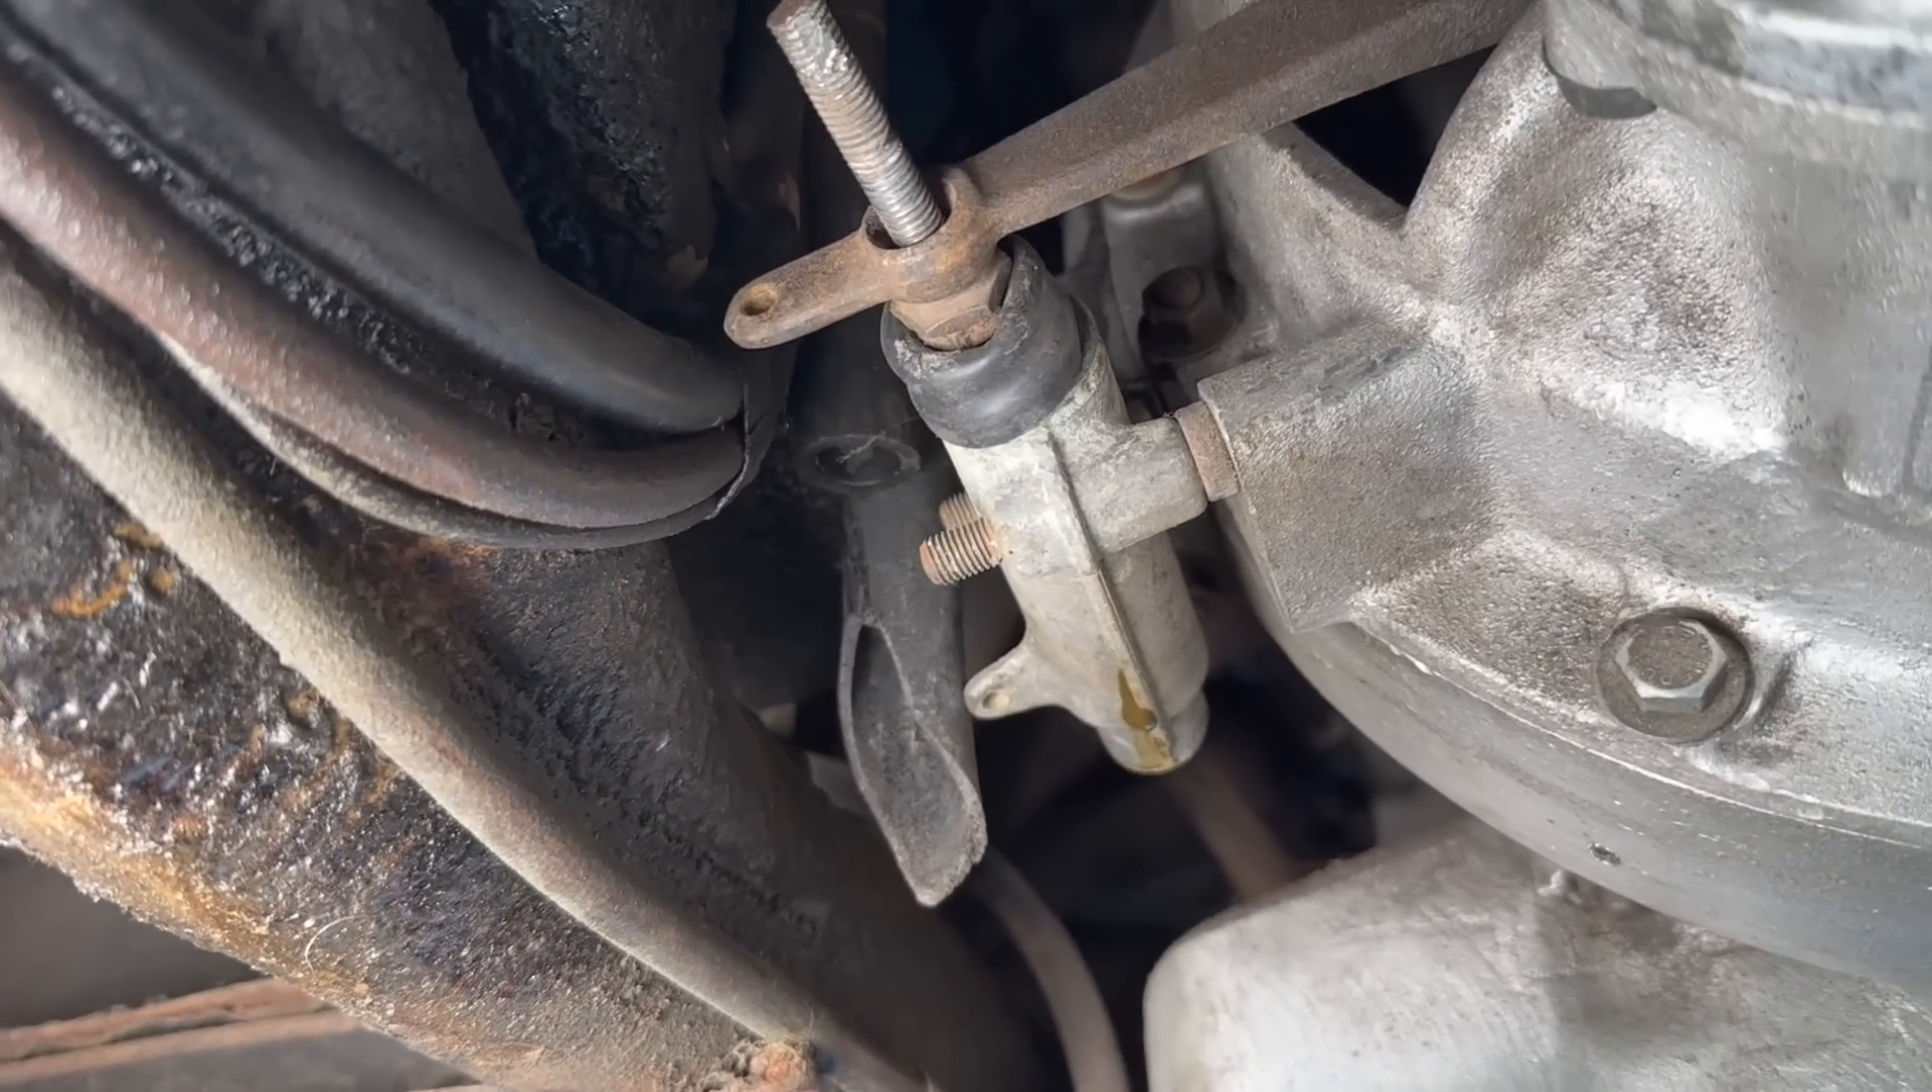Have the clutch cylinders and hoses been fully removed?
No.